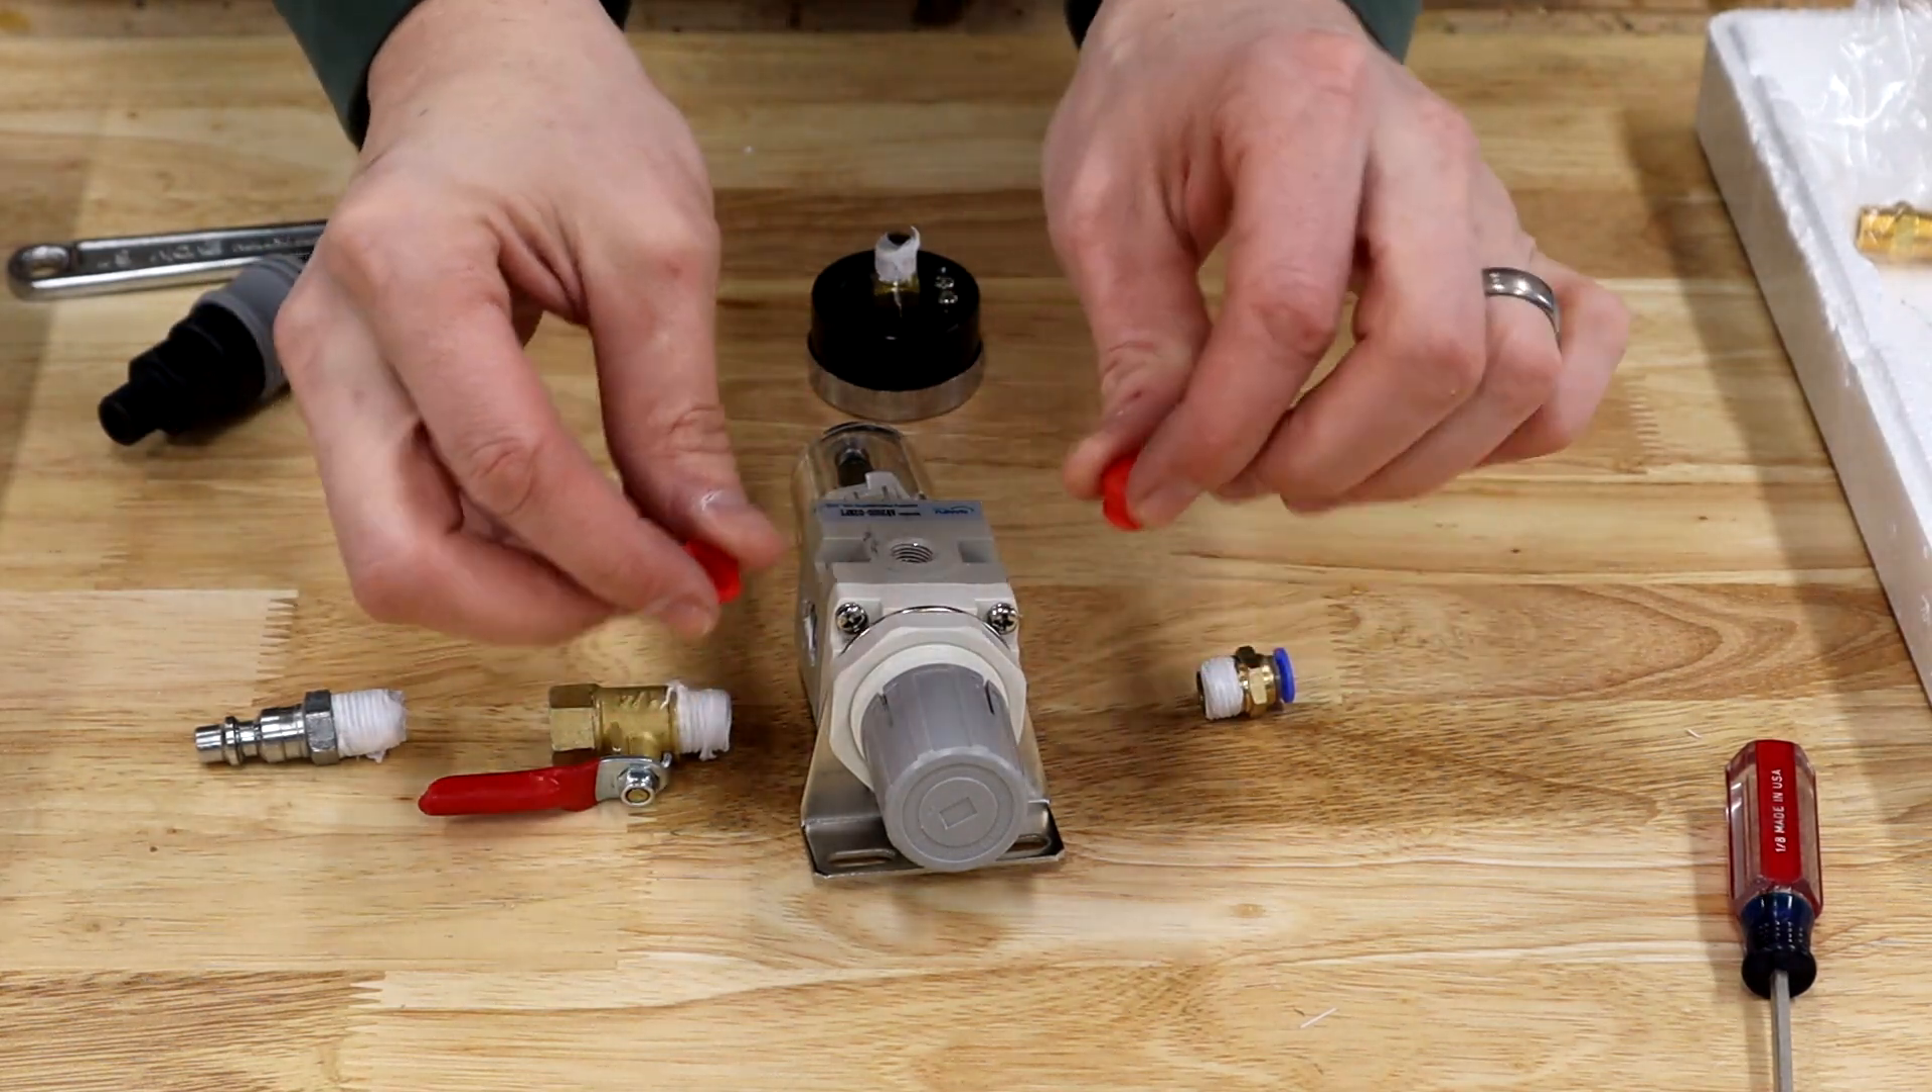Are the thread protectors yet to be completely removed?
No.